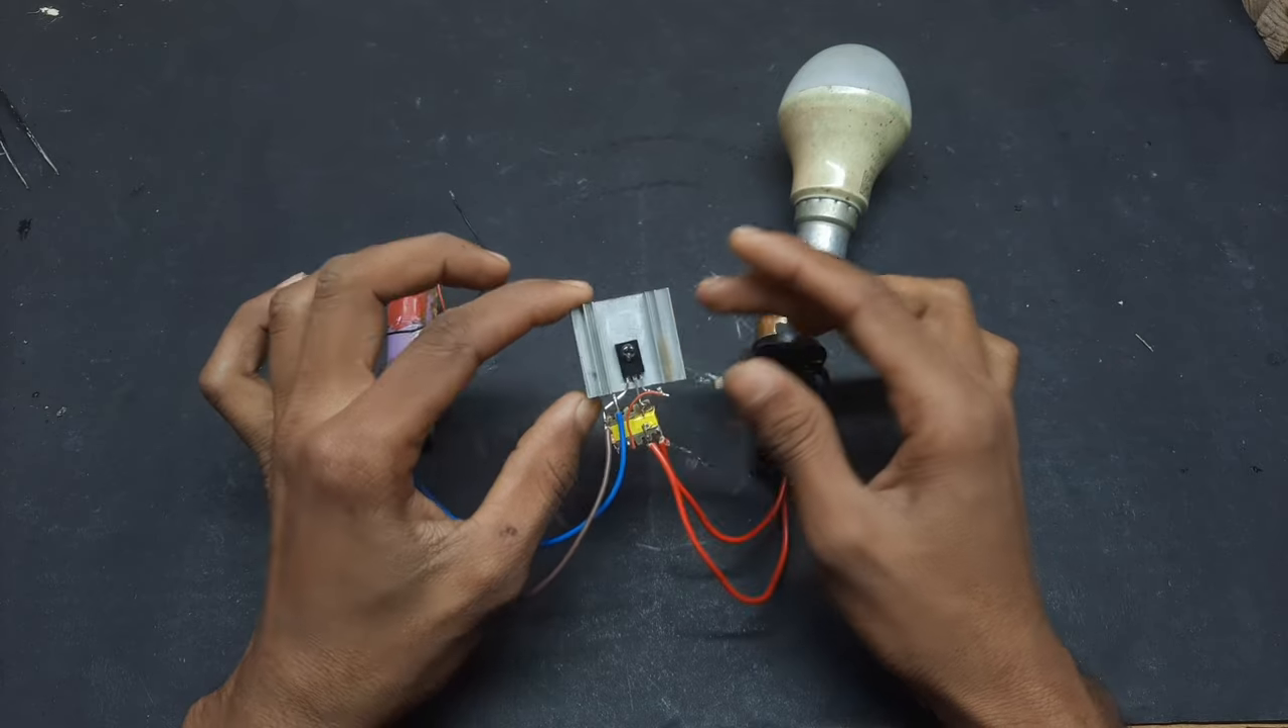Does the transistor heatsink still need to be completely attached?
No.